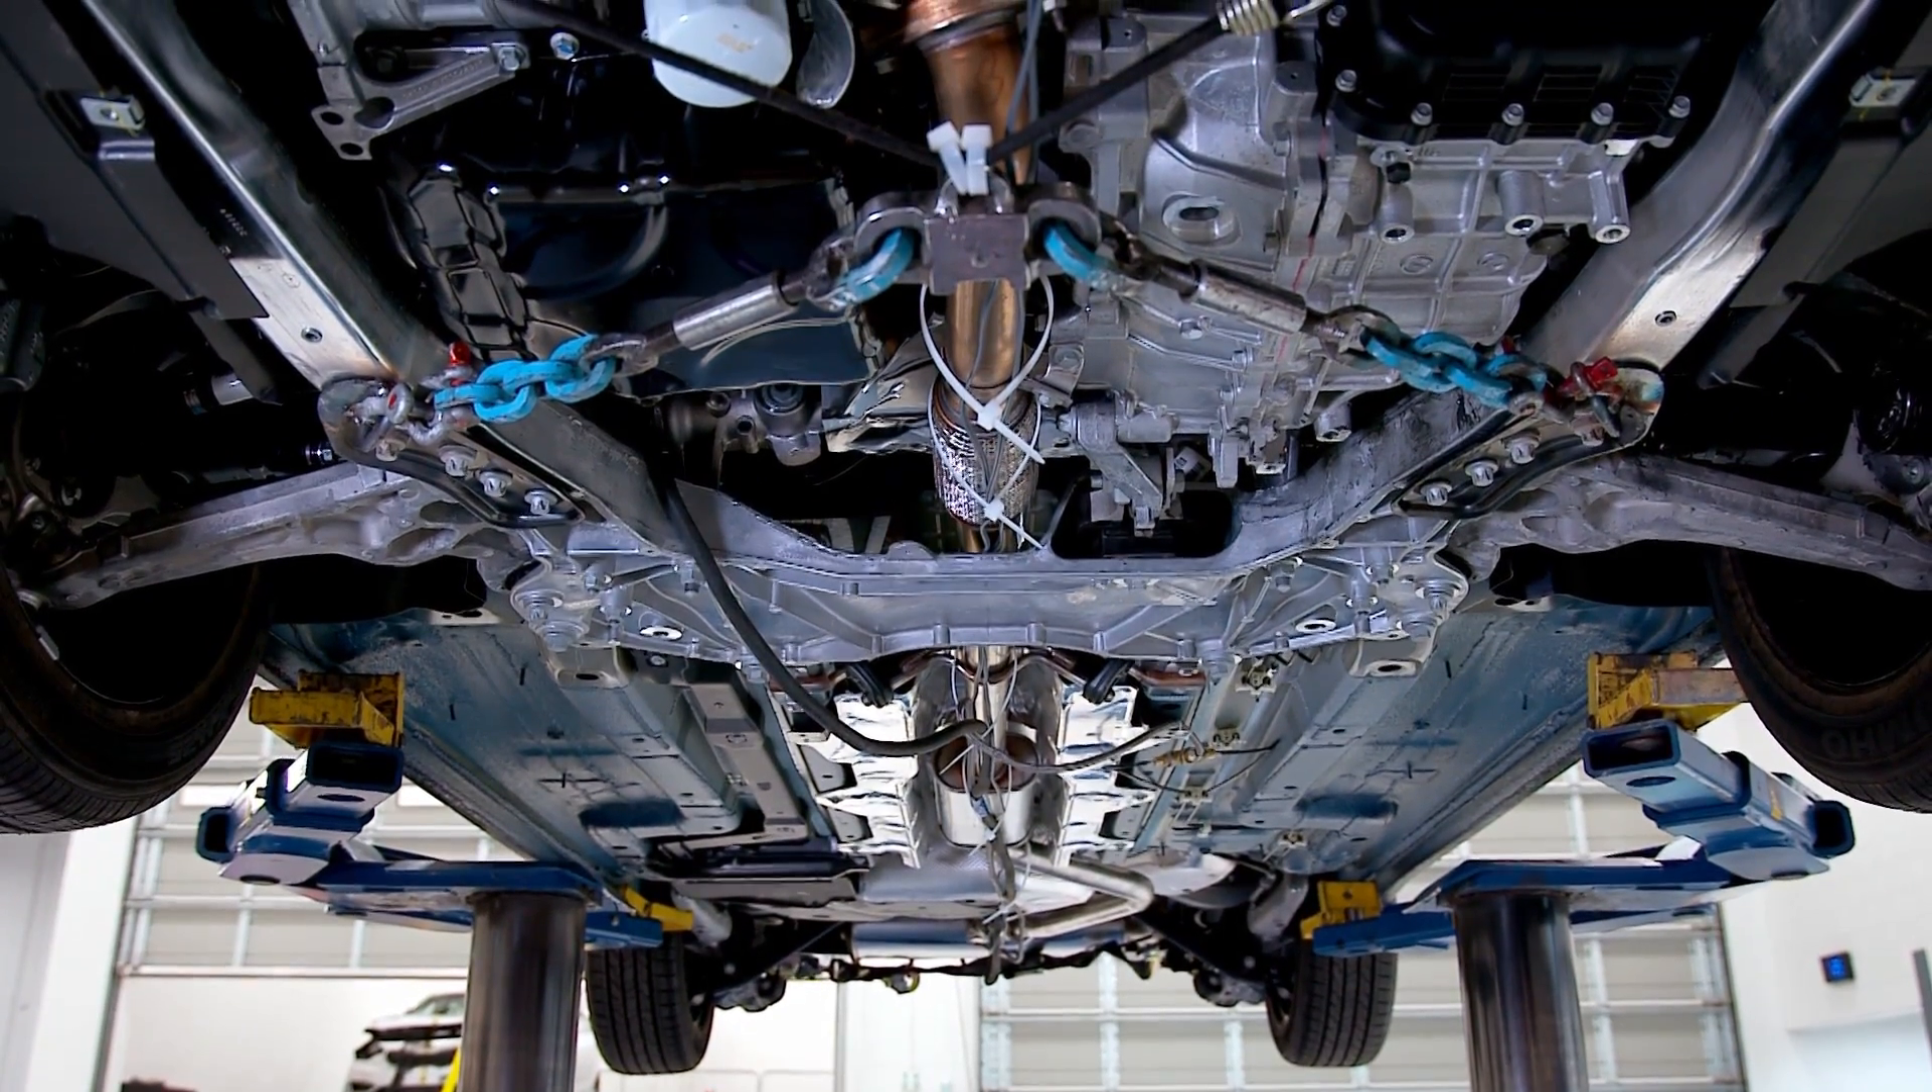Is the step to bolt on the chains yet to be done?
No.